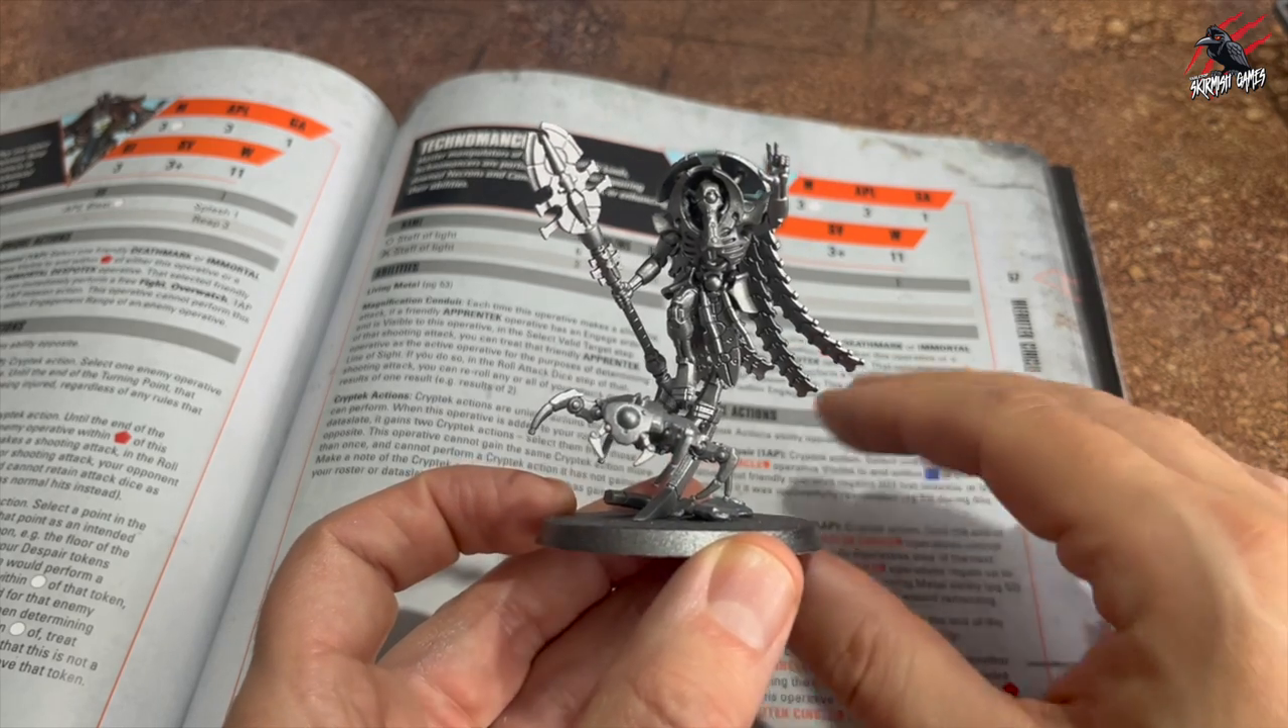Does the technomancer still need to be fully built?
No.